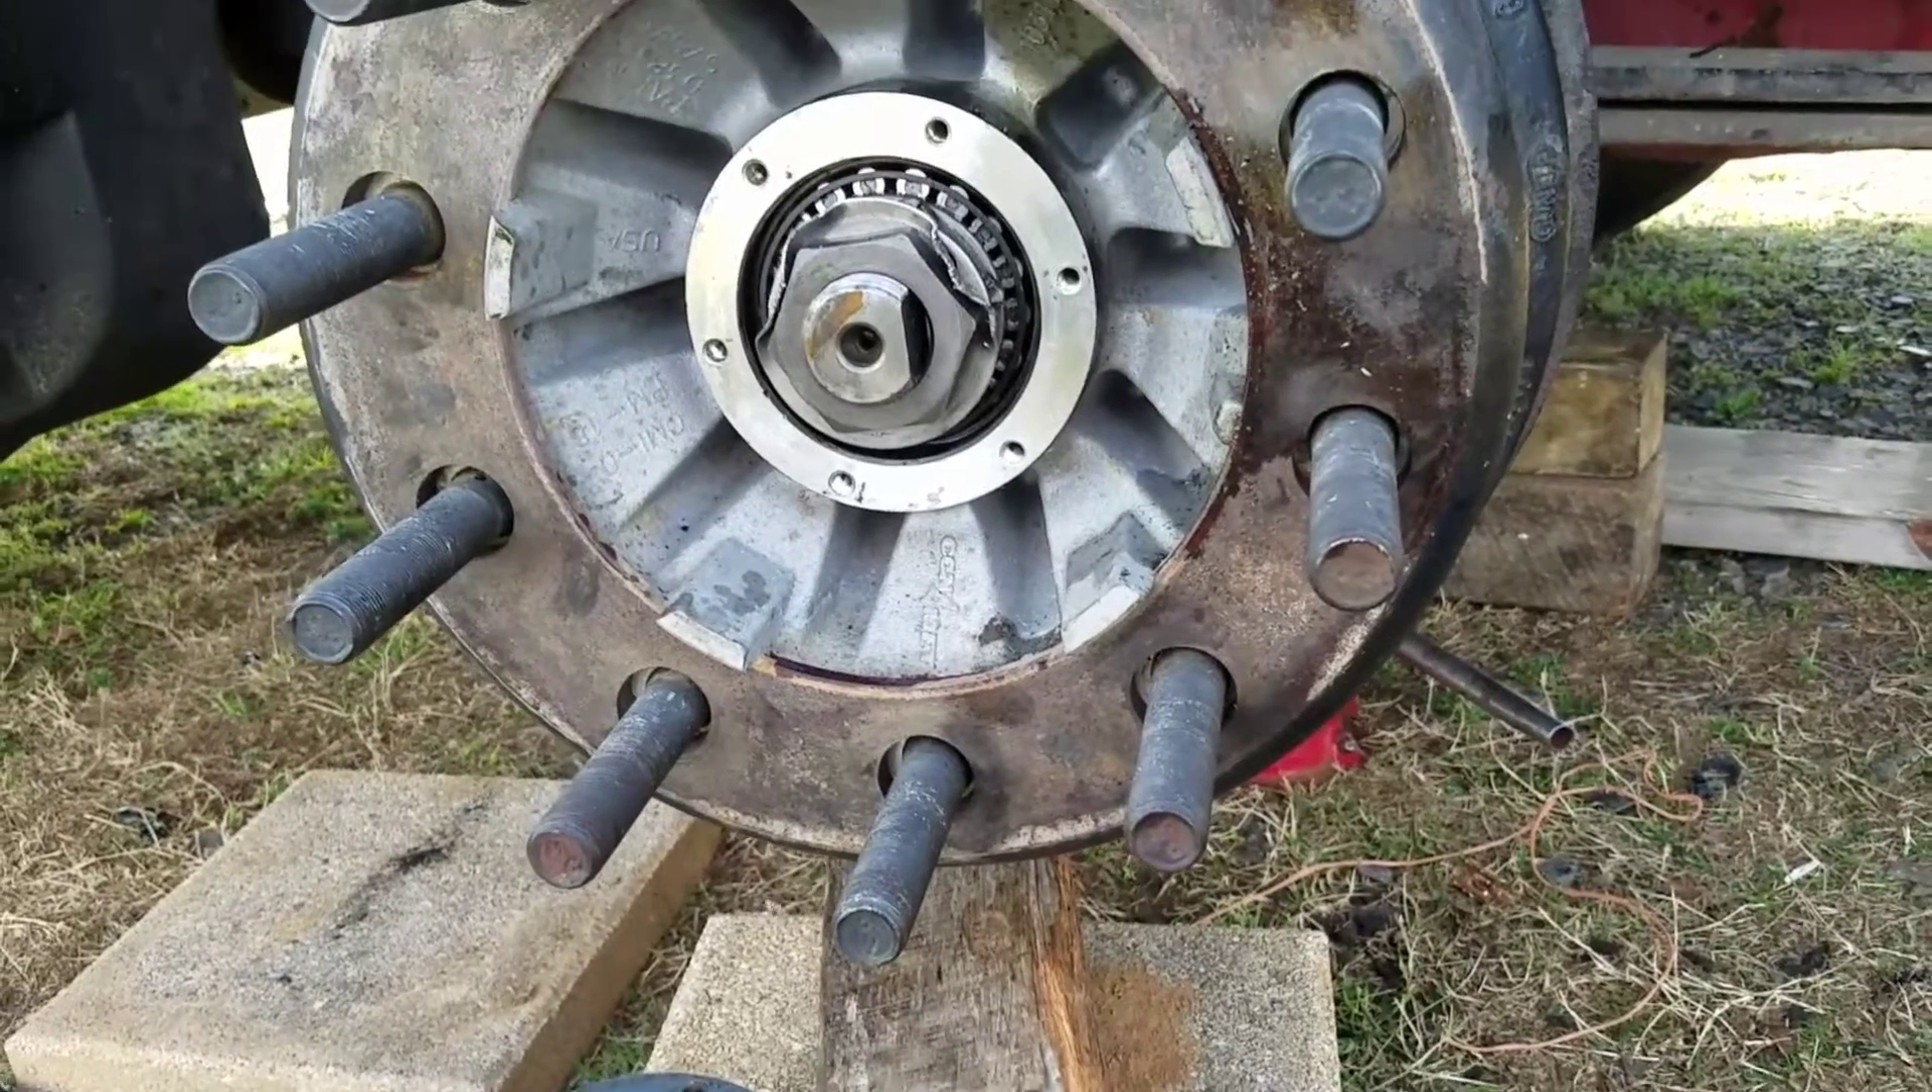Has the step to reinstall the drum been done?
Yes.